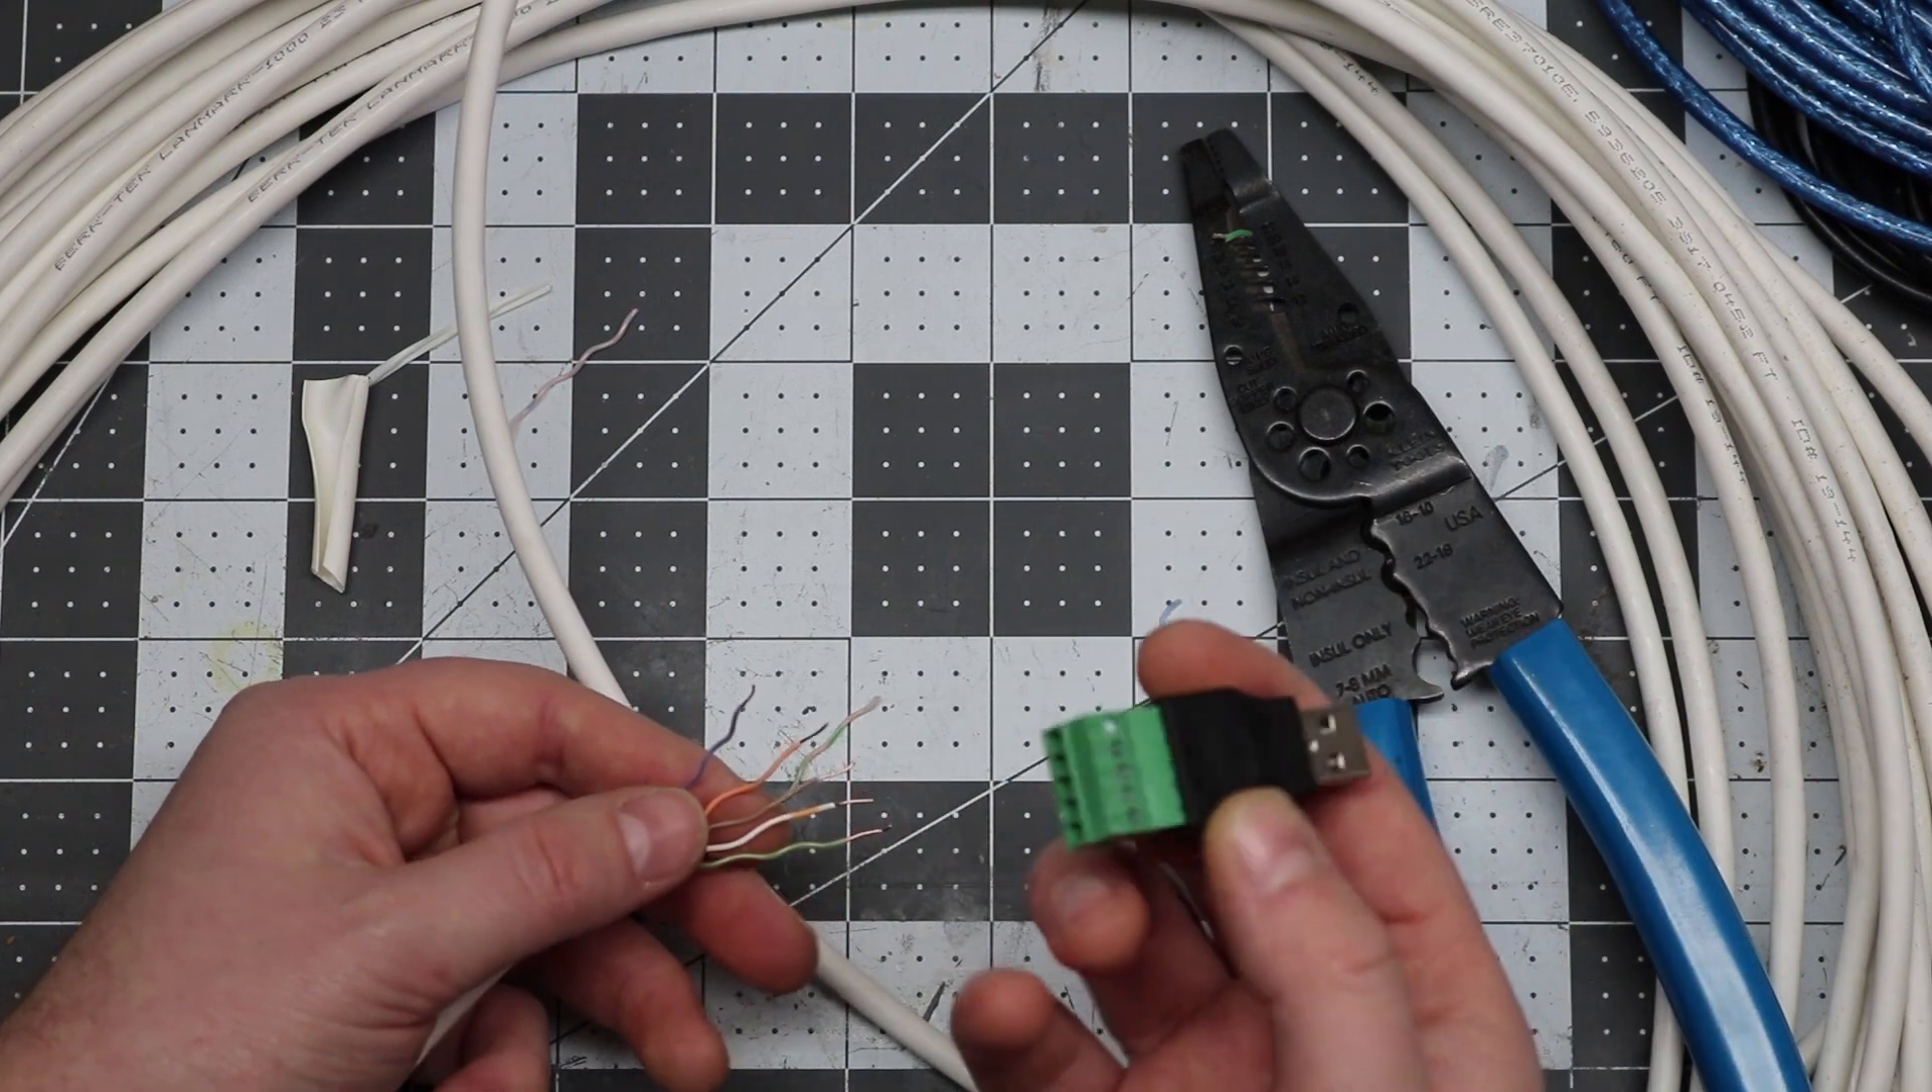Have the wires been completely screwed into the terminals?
No.